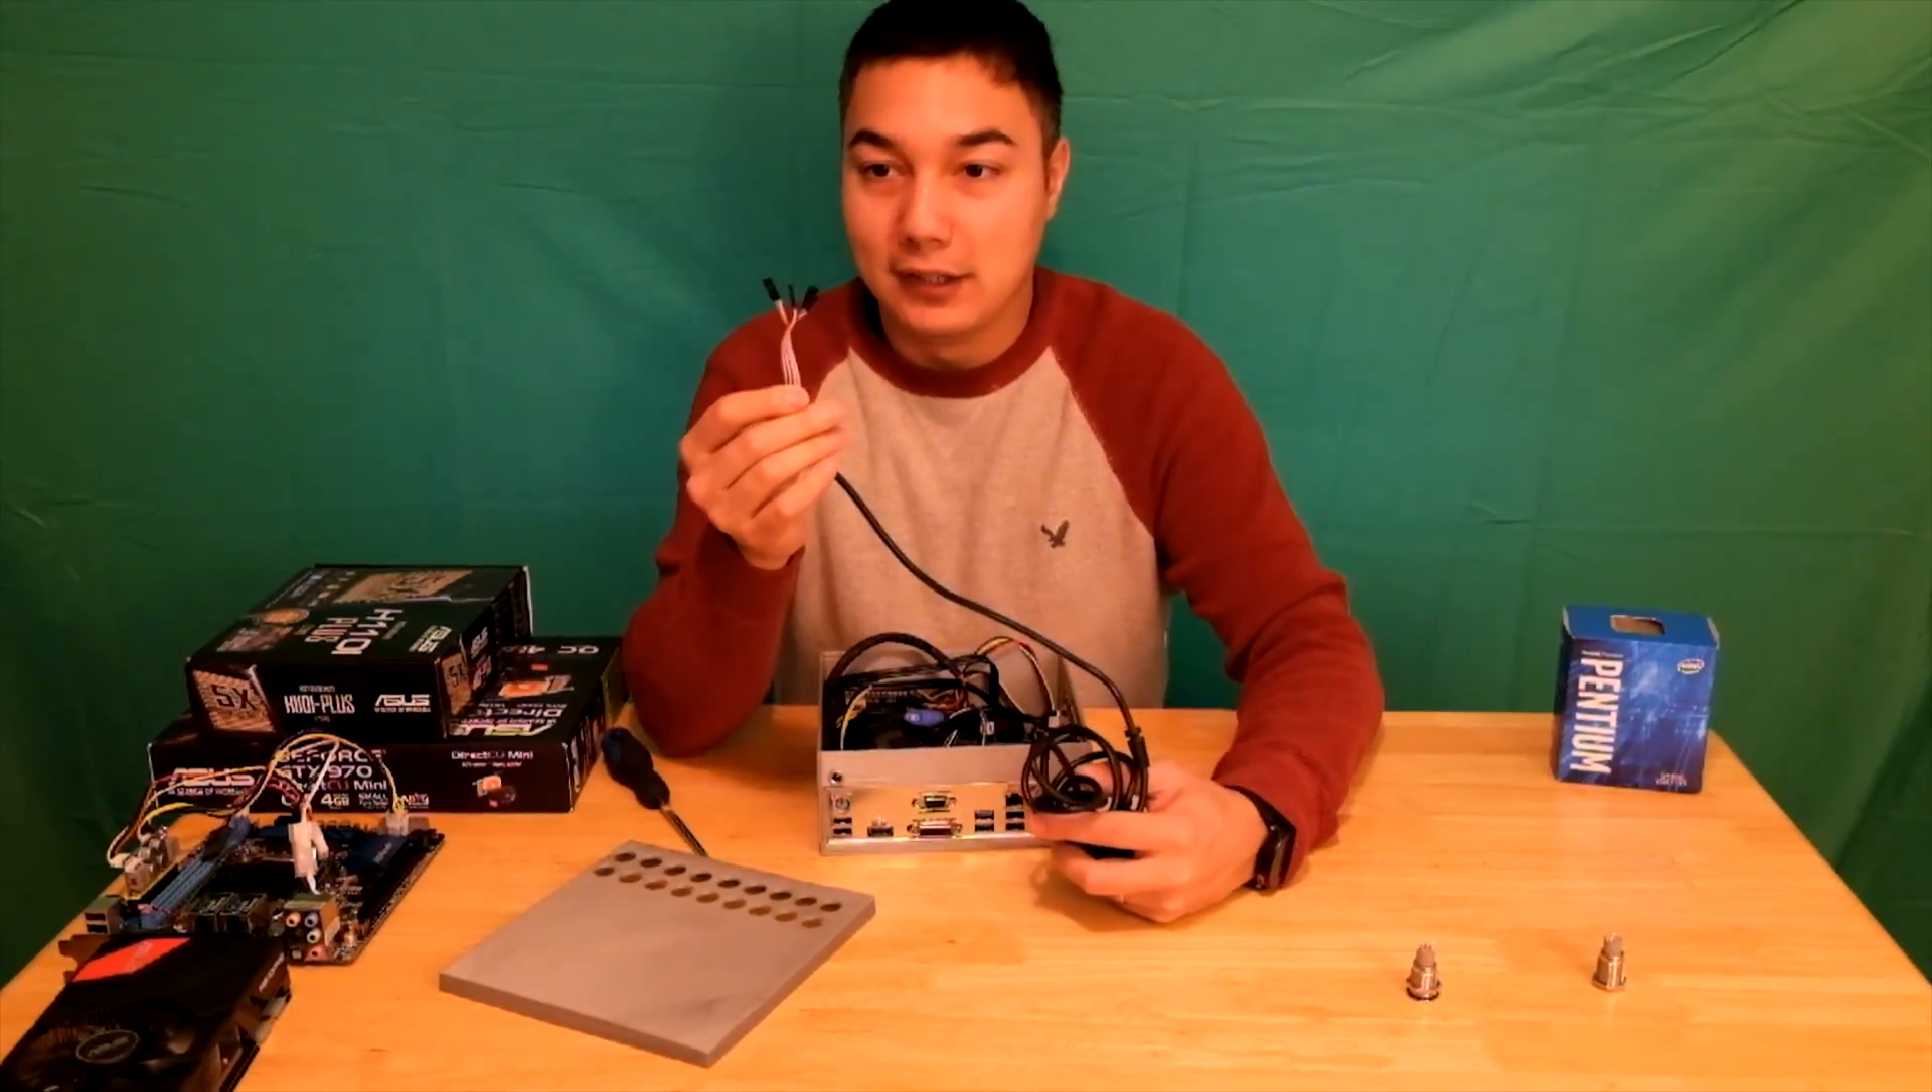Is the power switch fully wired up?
No.